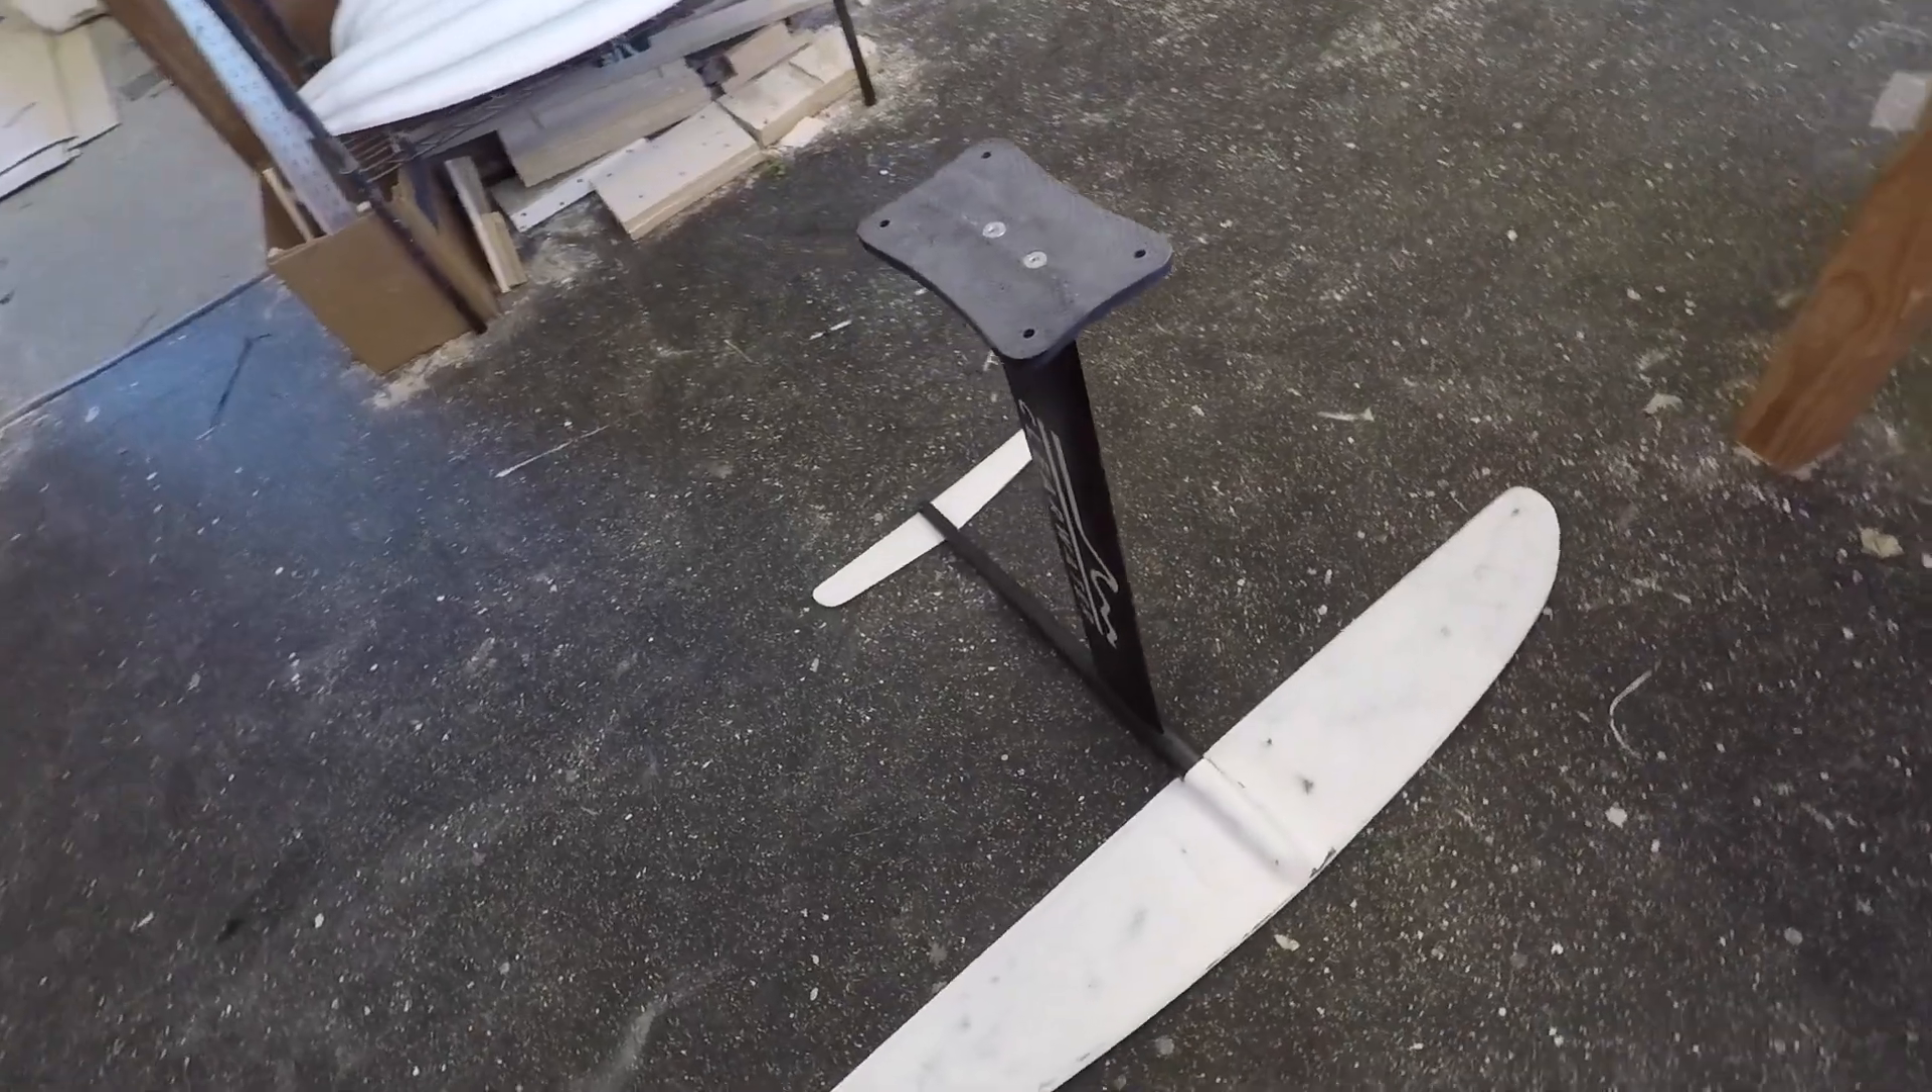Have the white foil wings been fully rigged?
Yes.